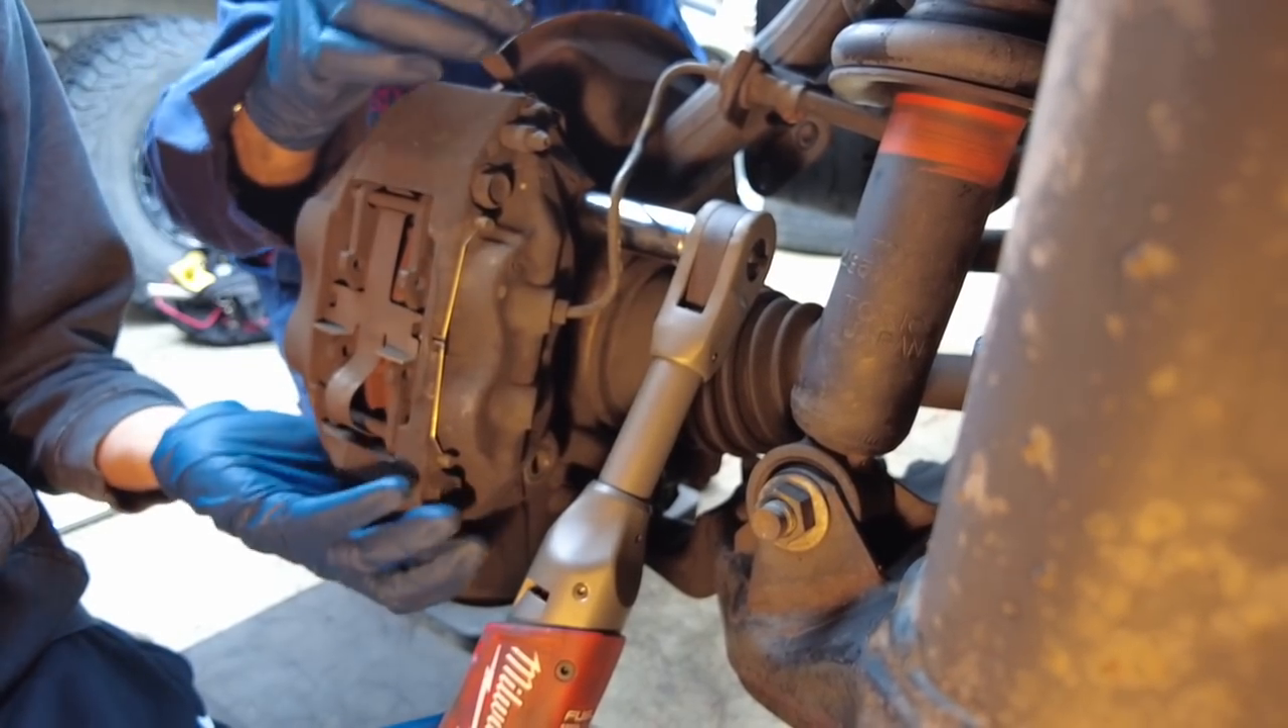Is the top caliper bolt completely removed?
No.